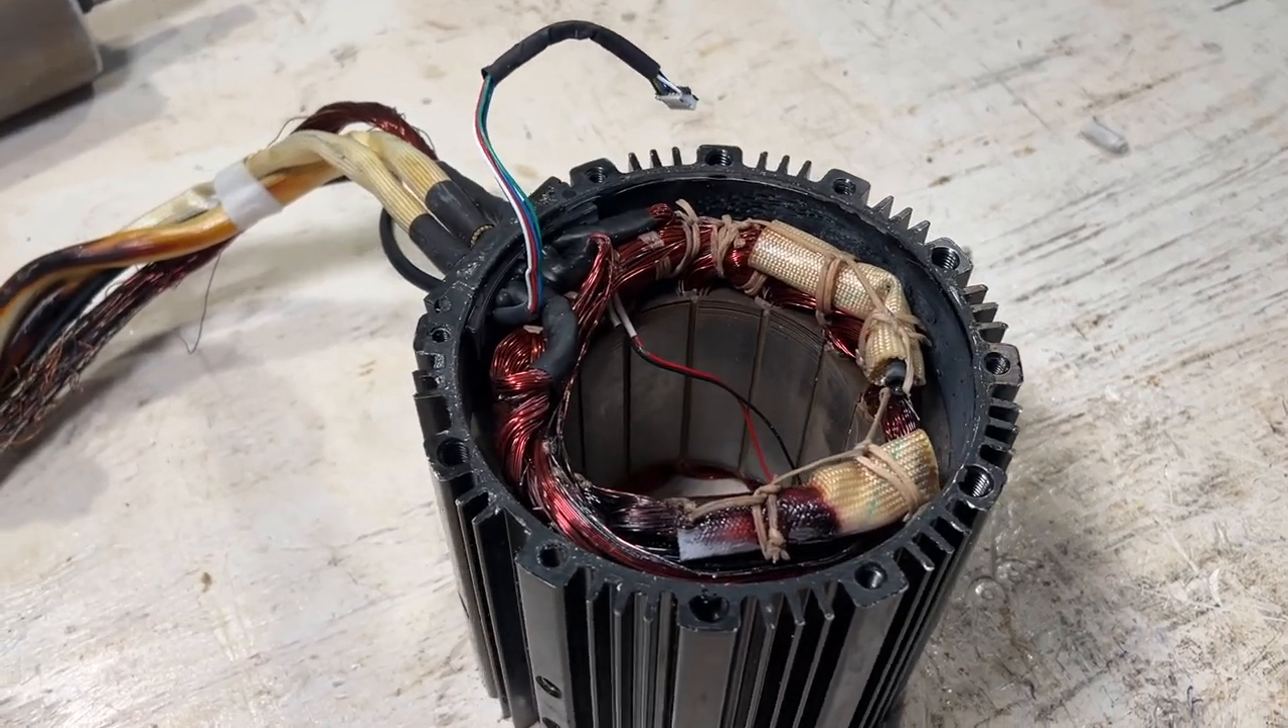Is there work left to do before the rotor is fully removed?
No.